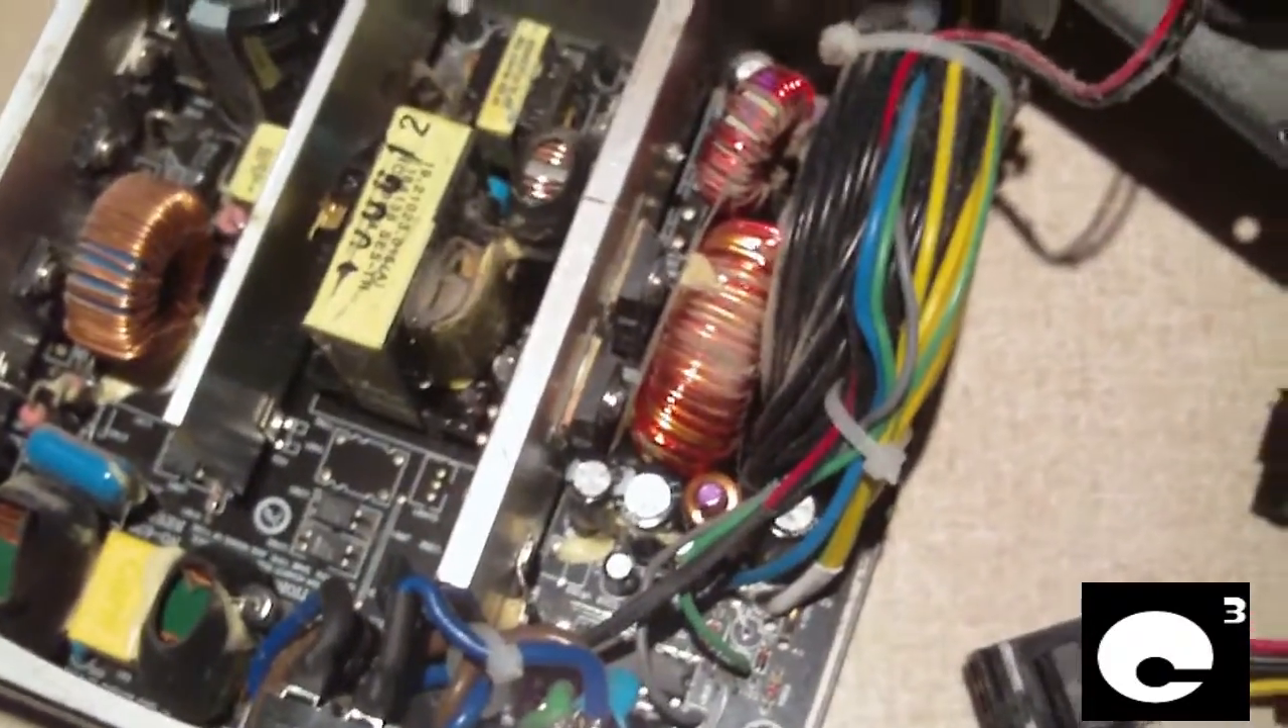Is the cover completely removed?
Yes.